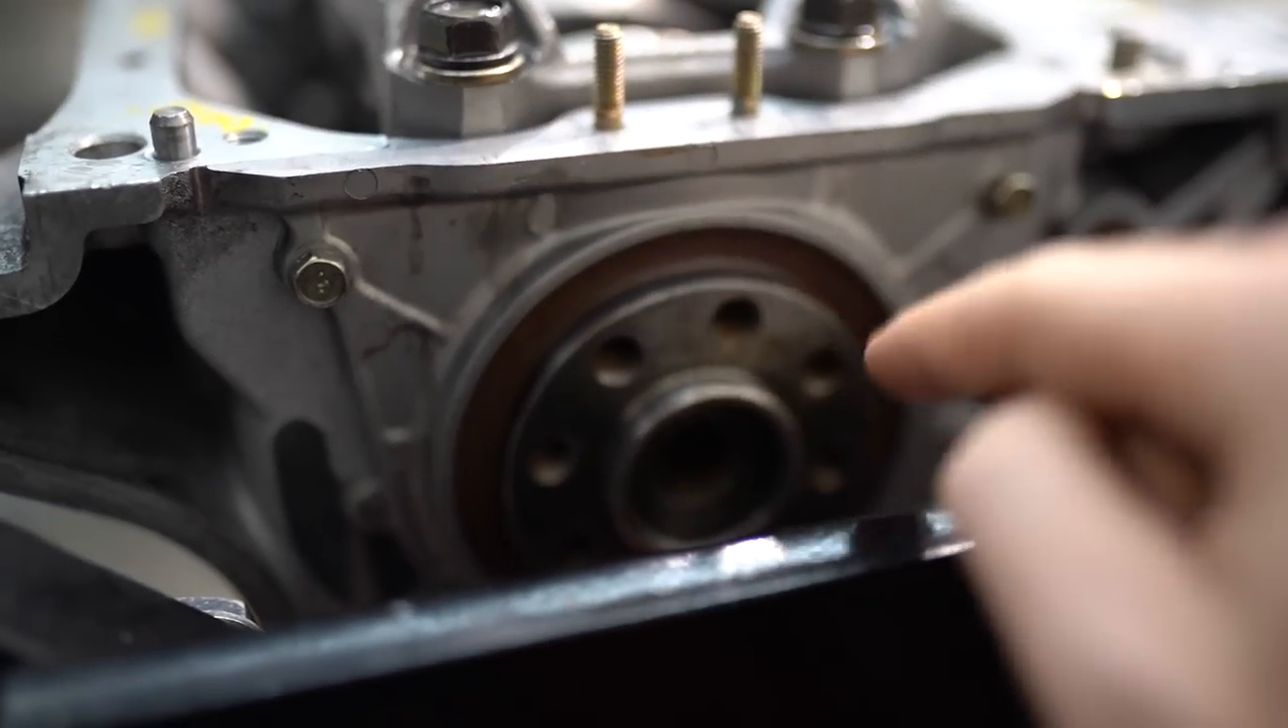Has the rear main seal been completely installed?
Yes.